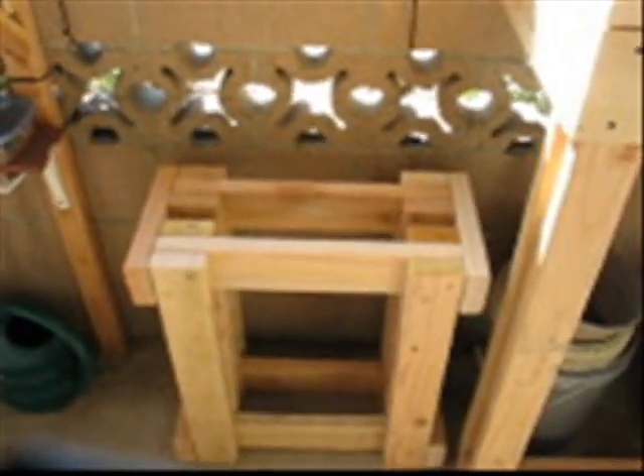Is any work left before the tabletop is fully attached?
Yes.